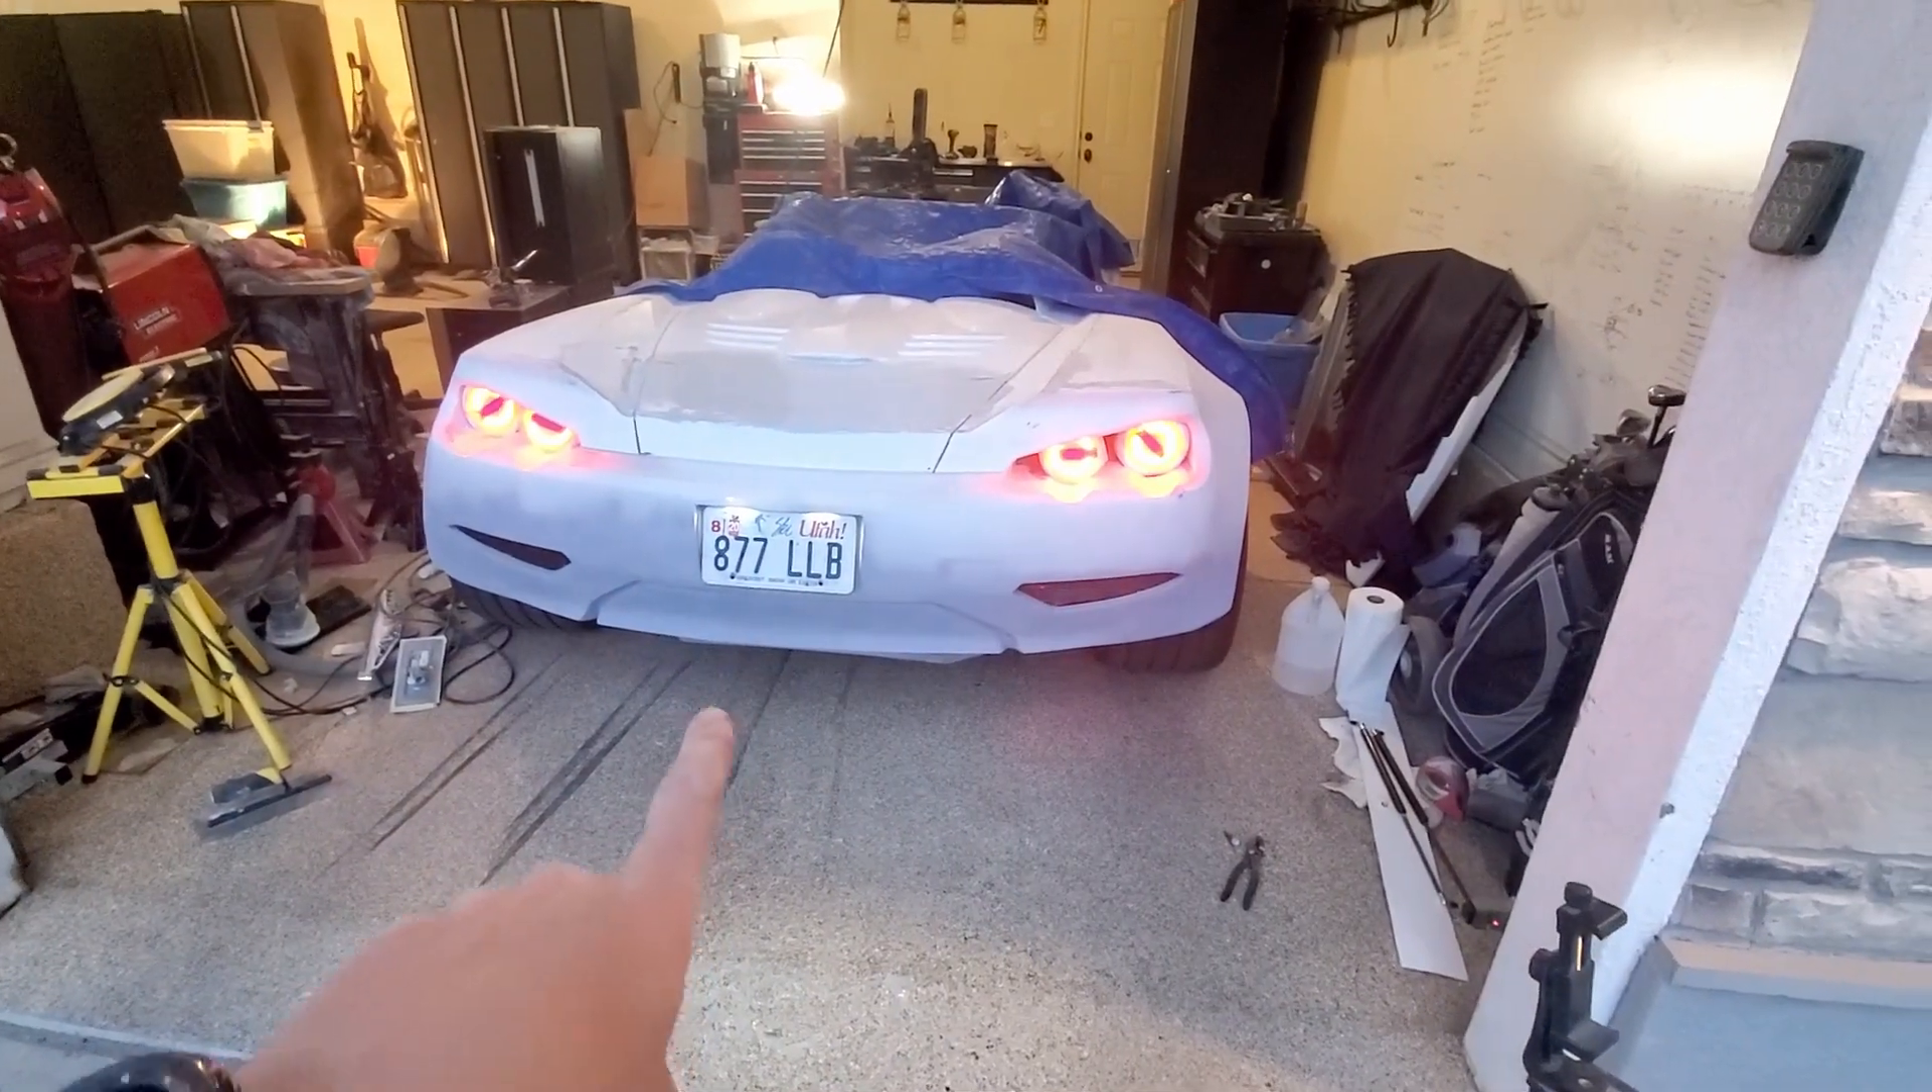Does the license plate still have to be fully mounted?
No.